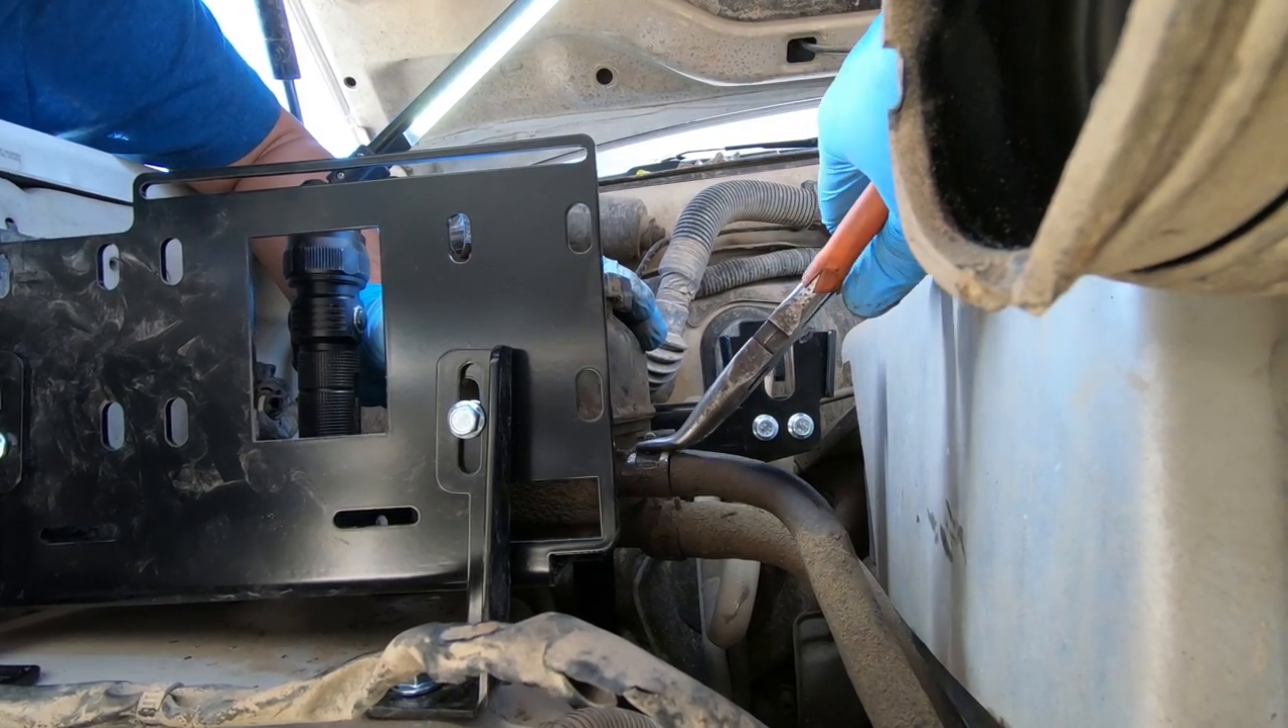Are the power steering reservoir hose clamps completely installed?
No.